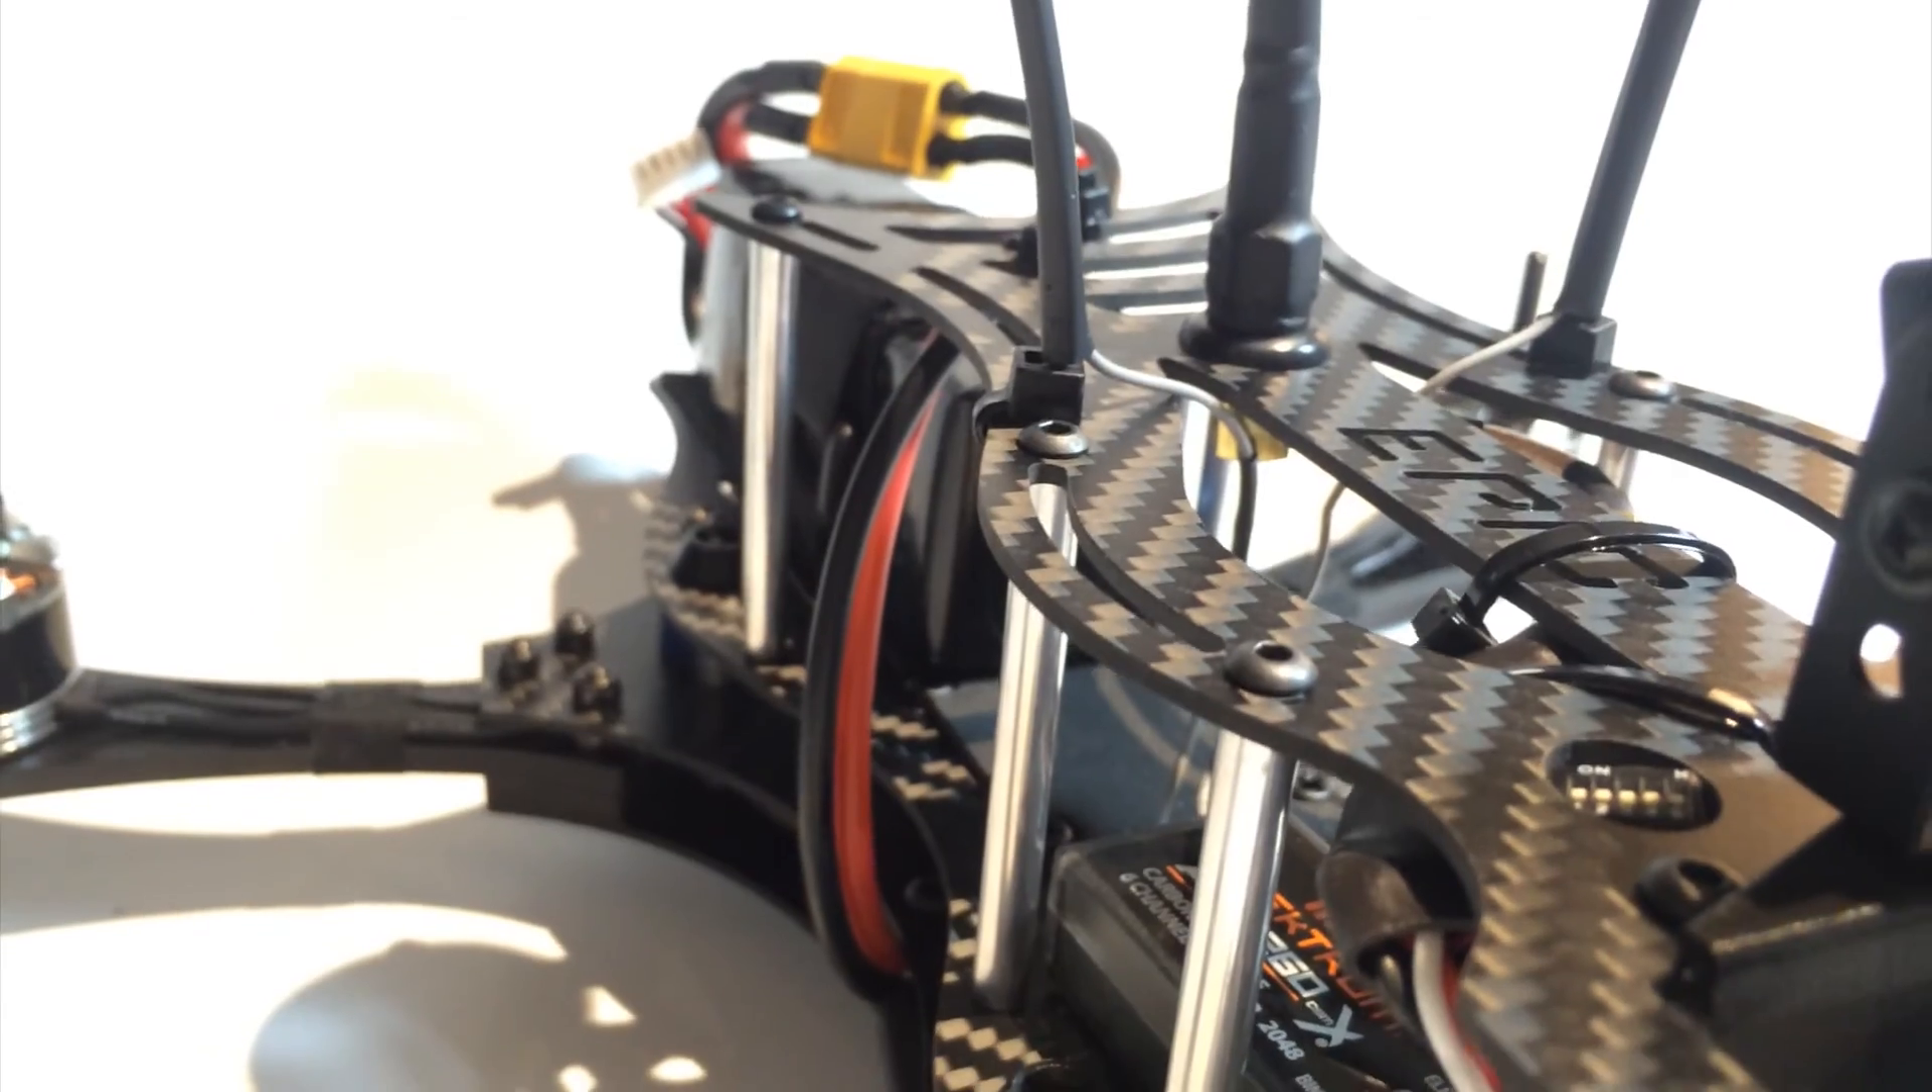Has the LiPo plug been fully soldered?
Yes.